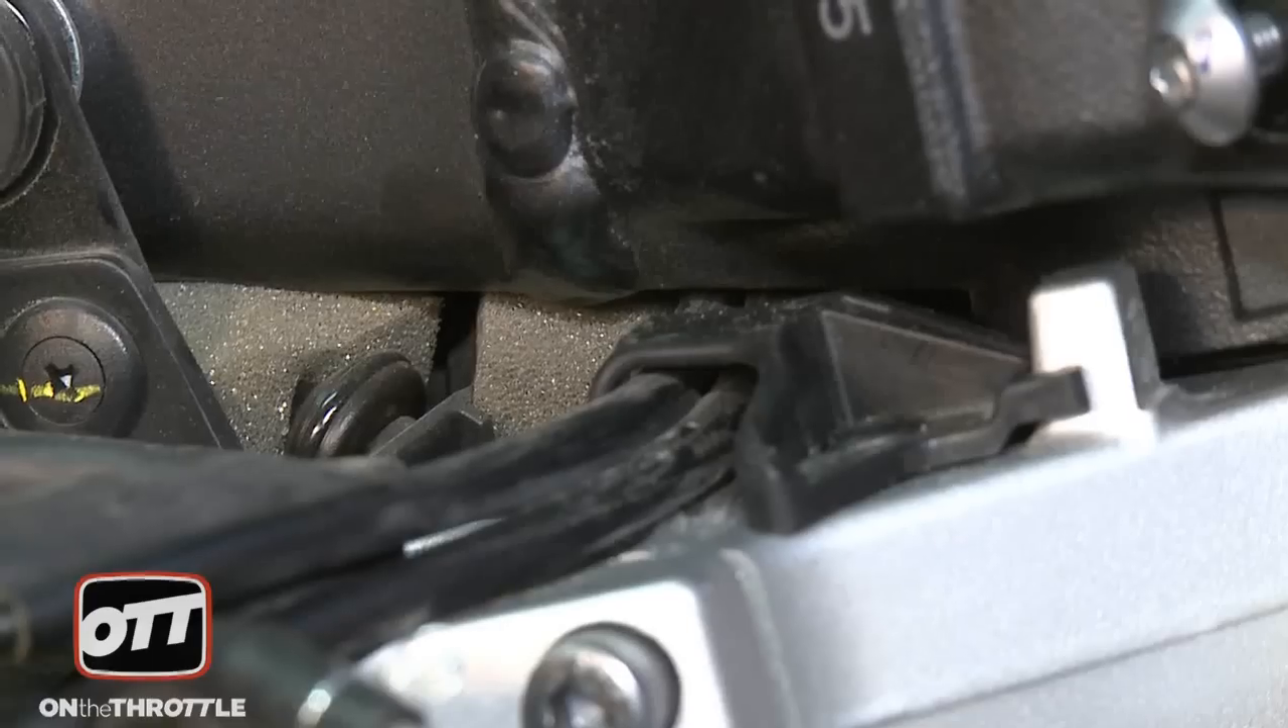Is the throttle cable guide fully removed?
No.